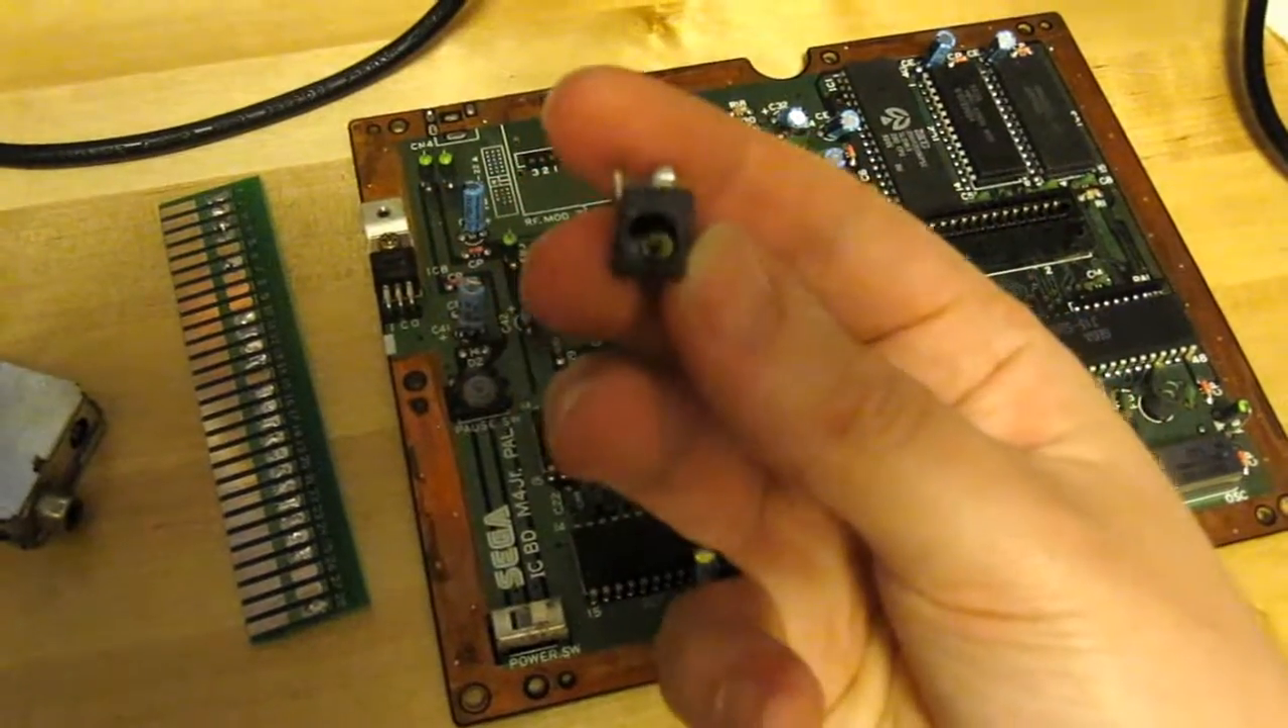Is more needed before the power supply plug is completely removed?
No.